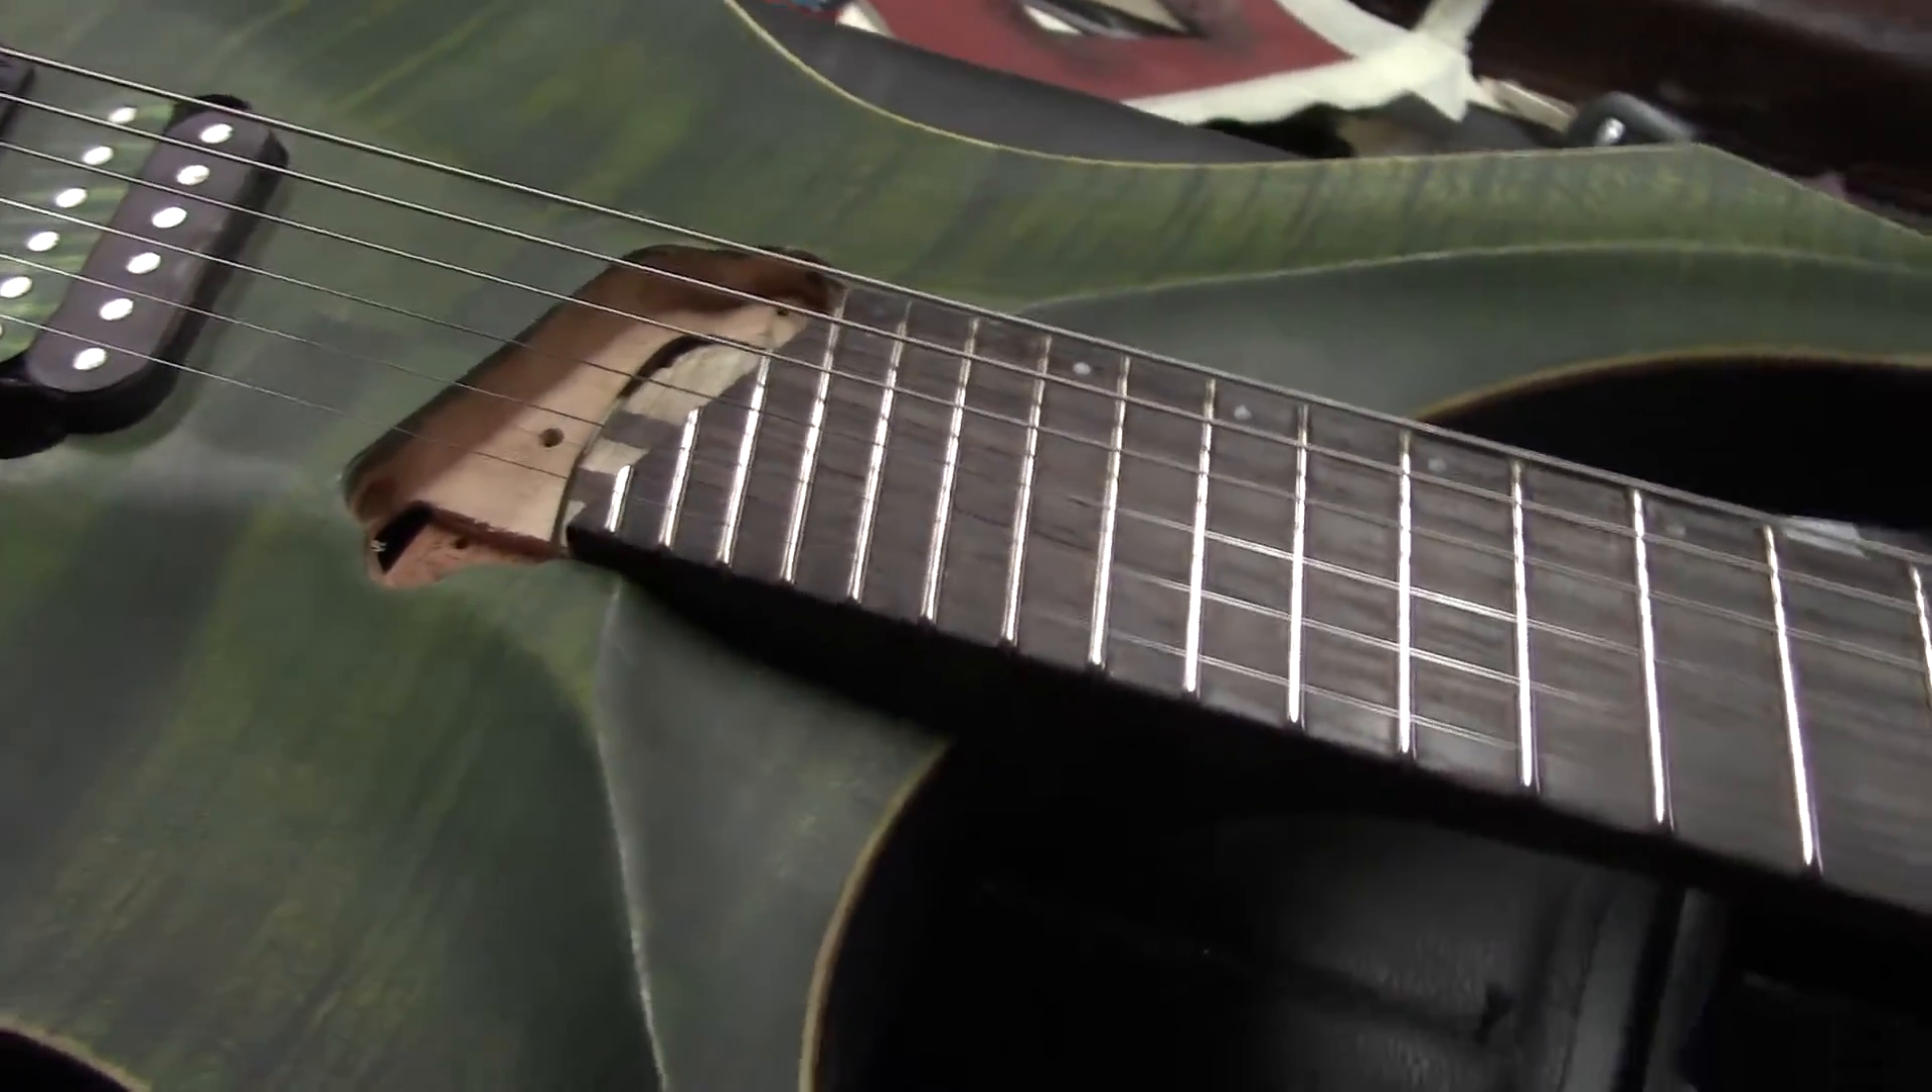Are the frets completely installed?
Yes.